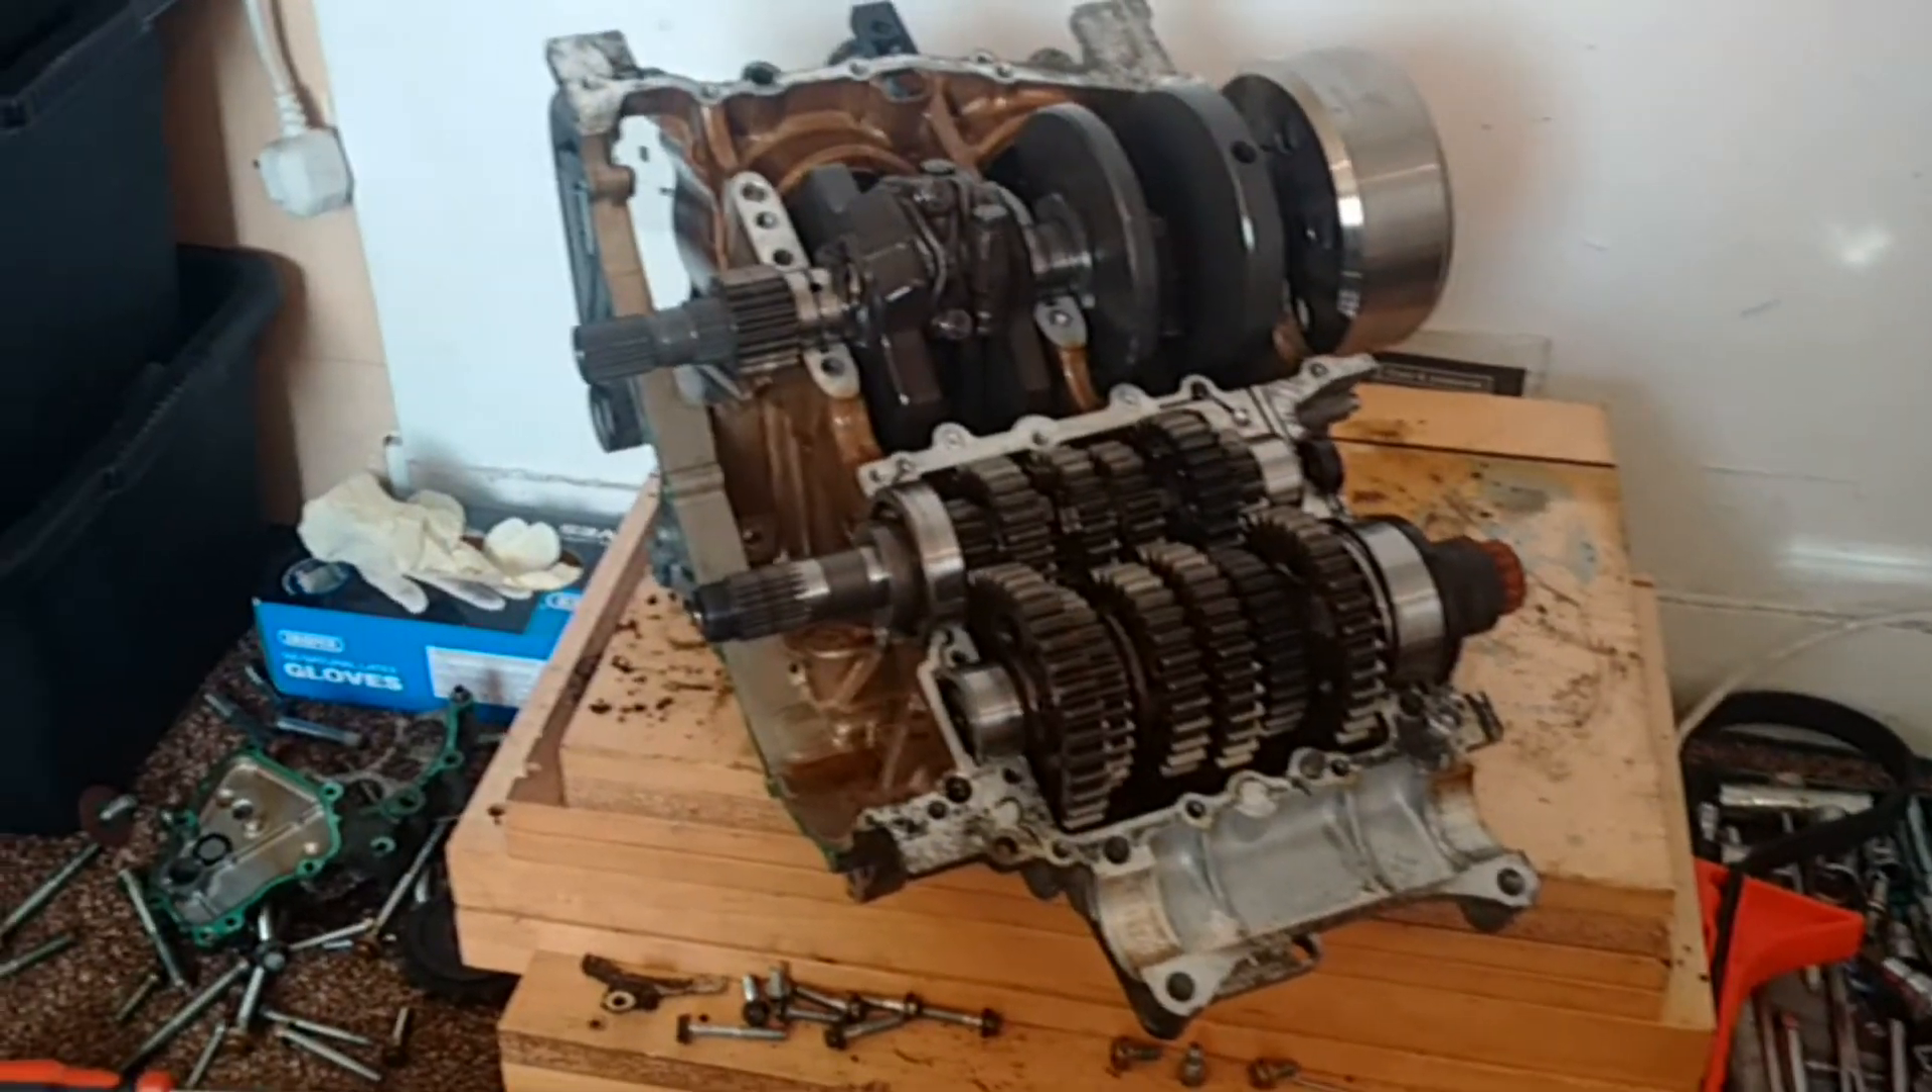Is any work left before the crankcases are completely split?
No.